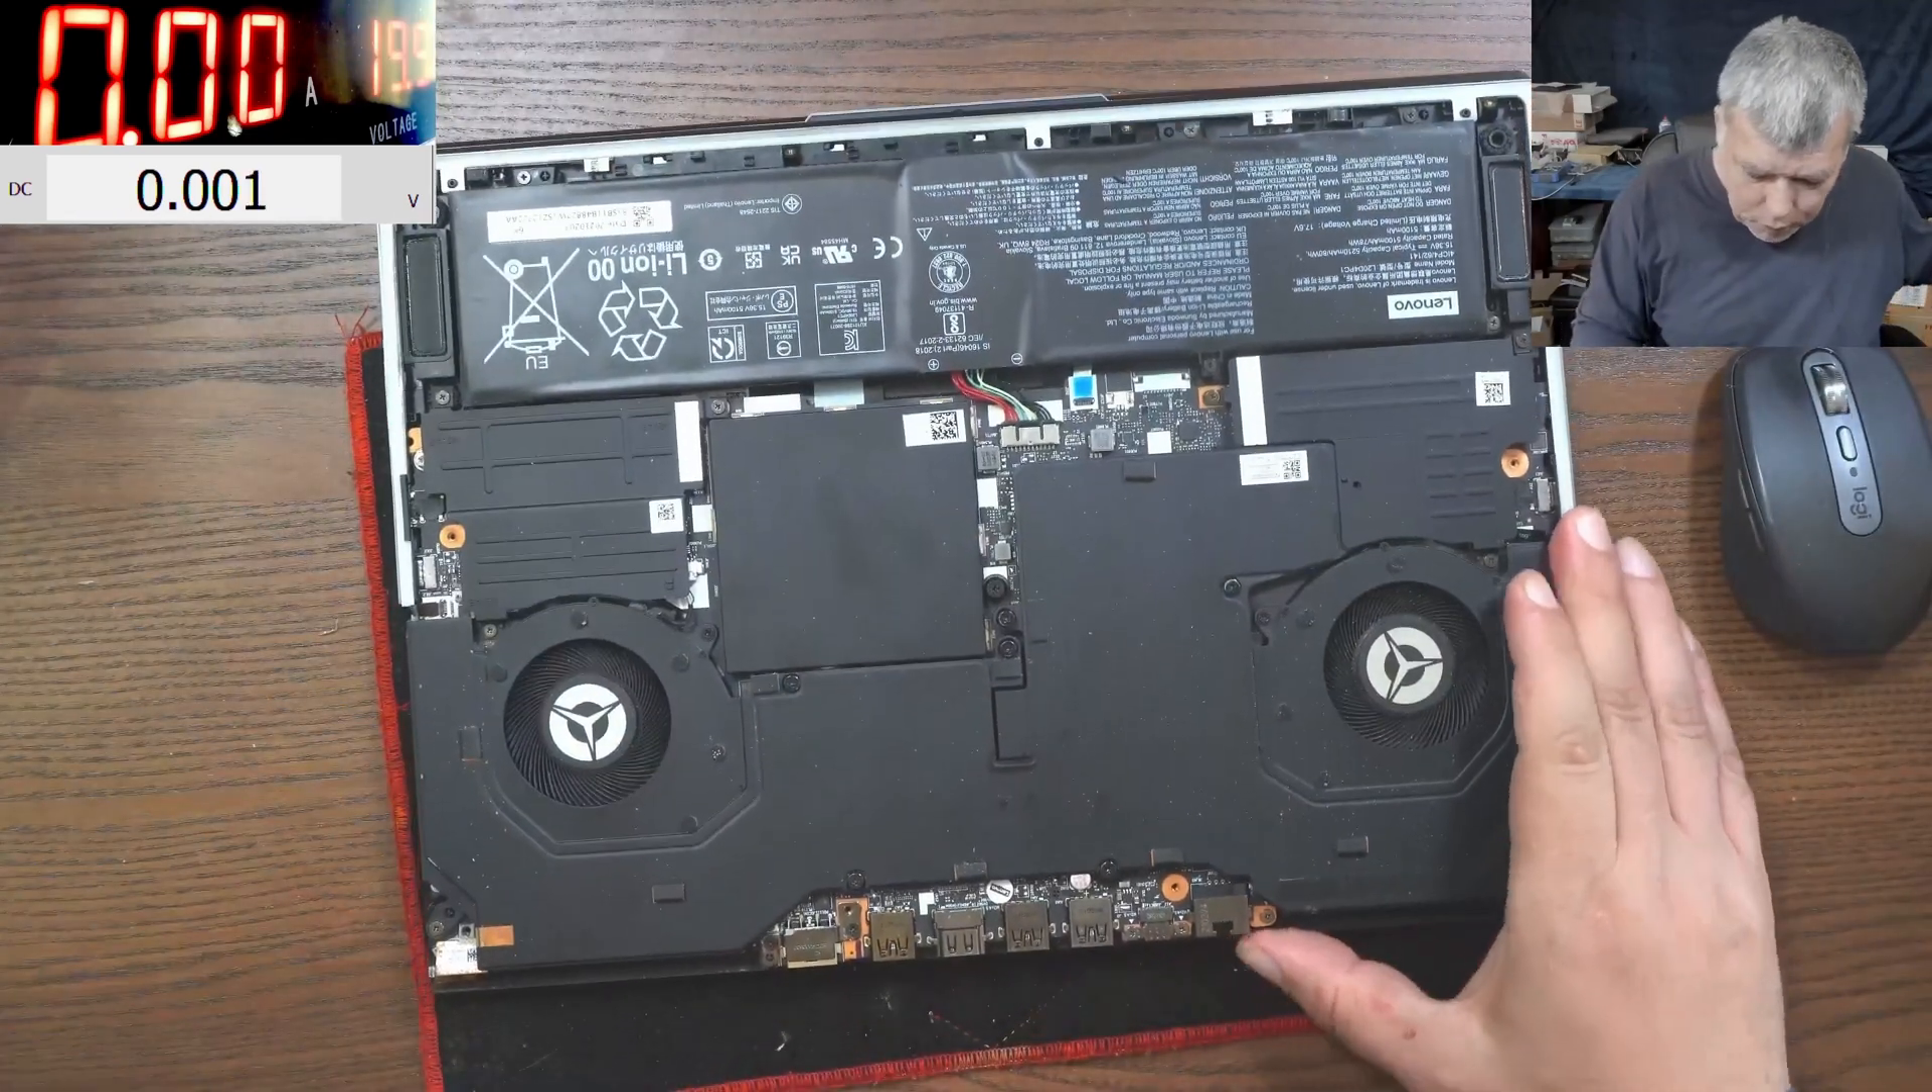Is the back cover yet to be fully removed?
No.